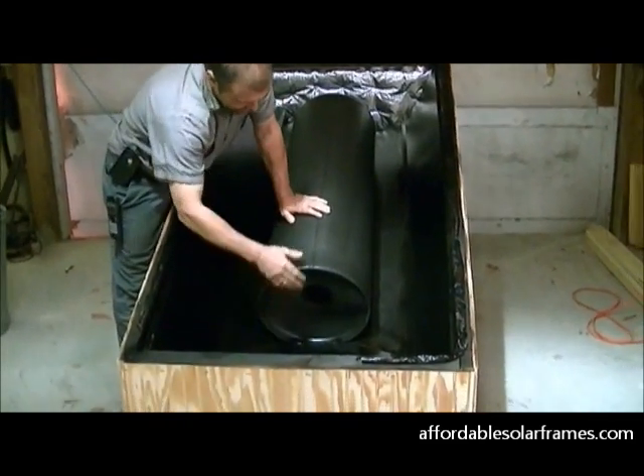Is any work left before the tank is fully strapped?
Yes.